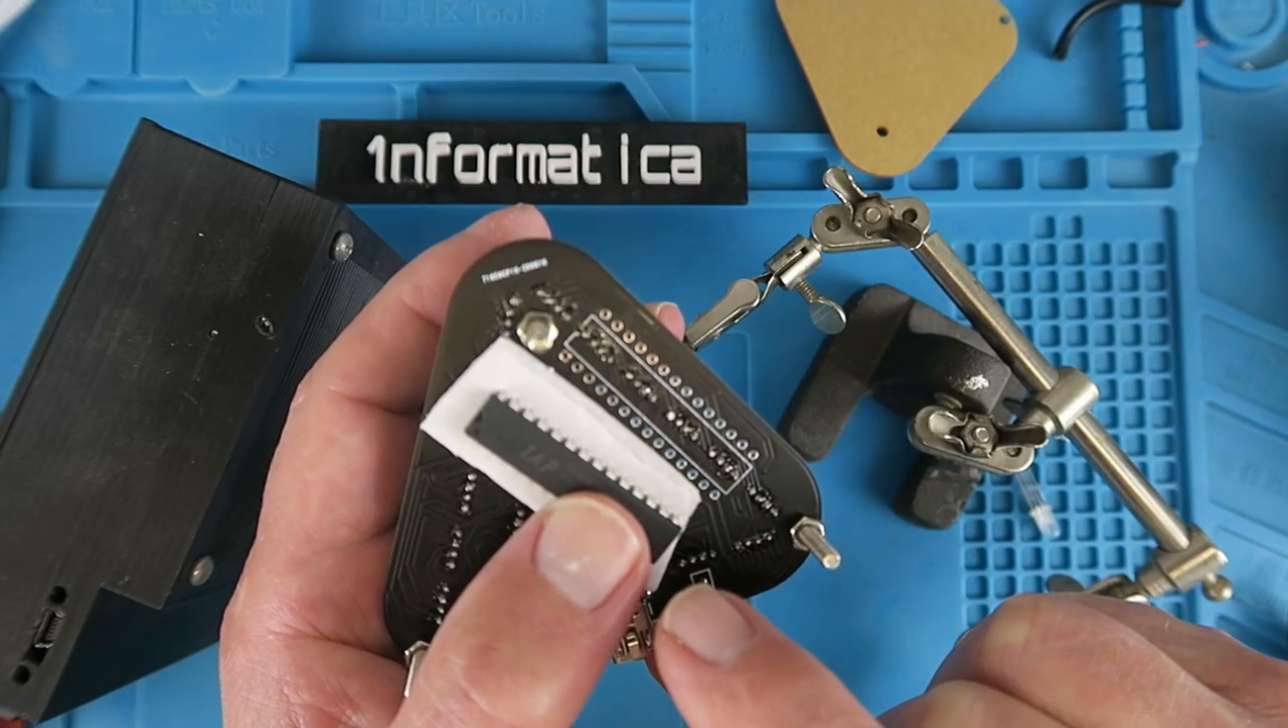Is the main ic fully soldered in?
No.